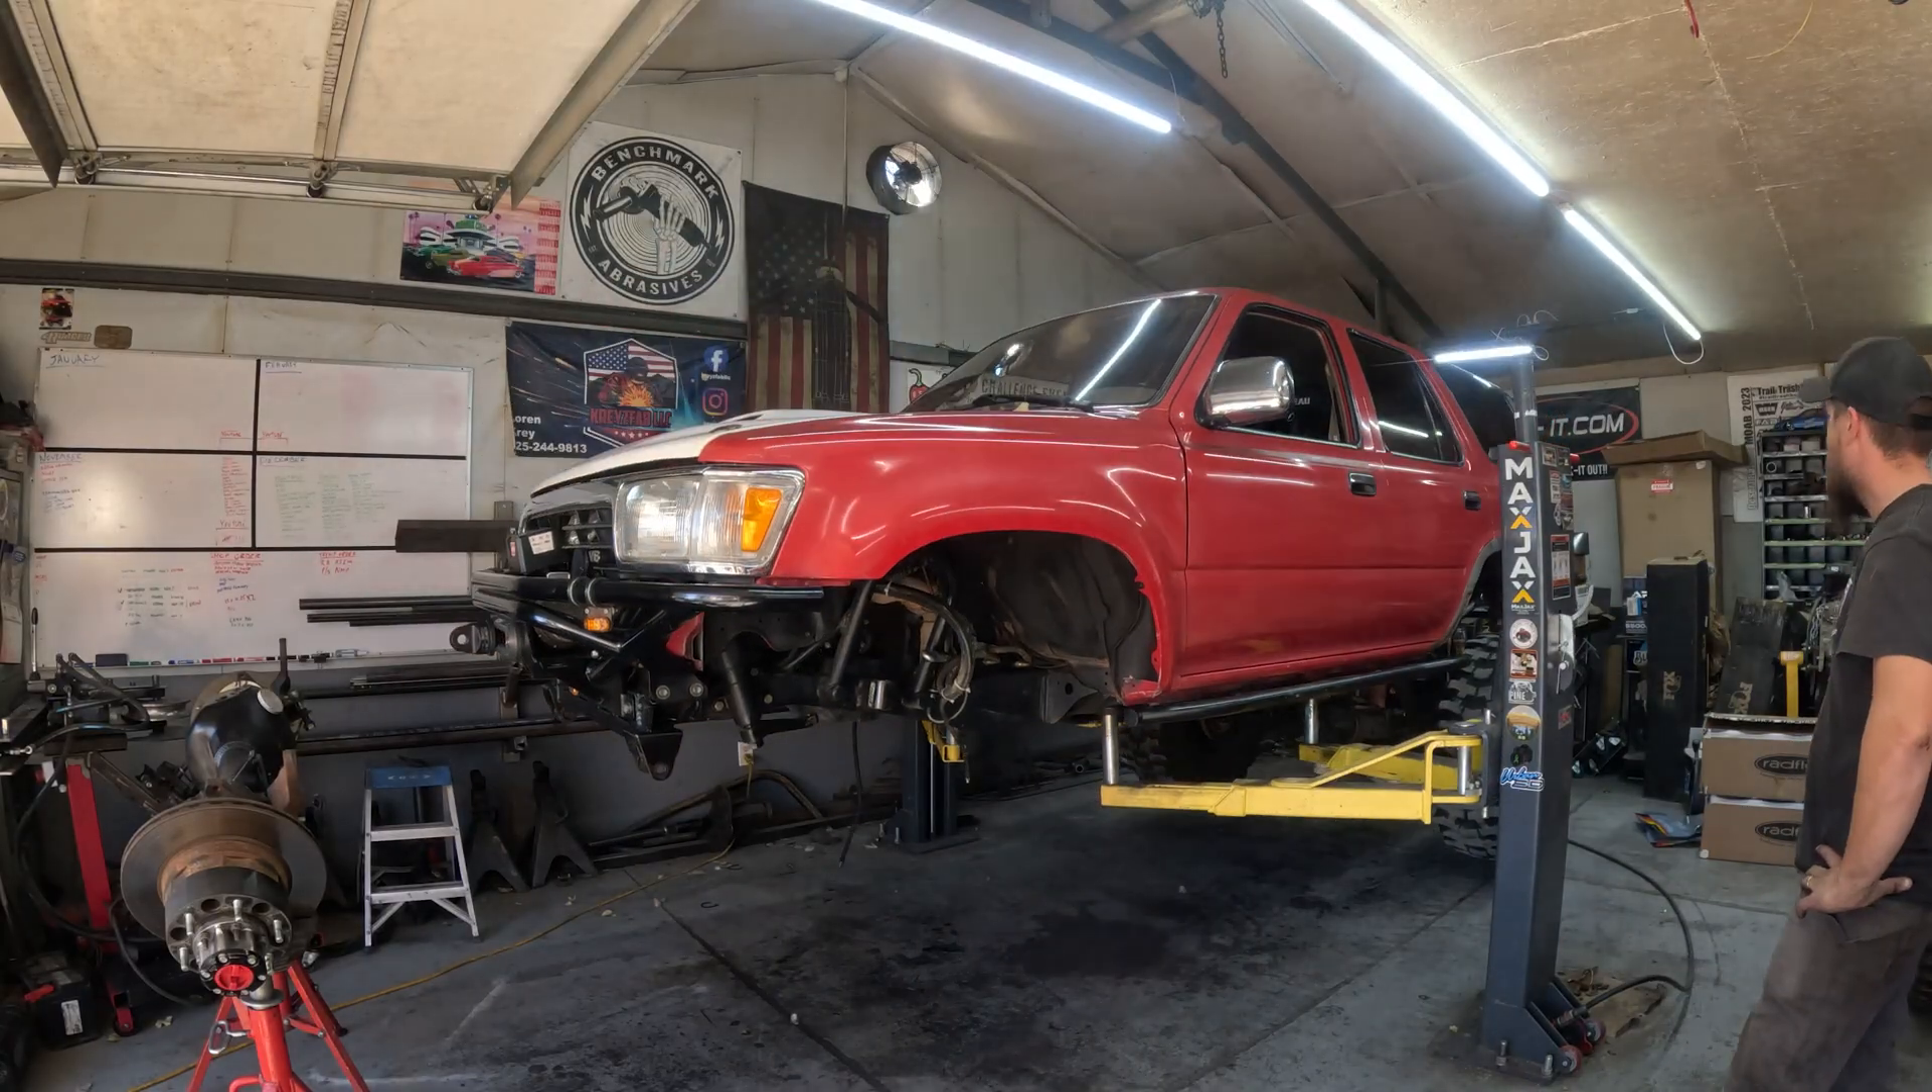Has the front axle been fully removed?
Yes.